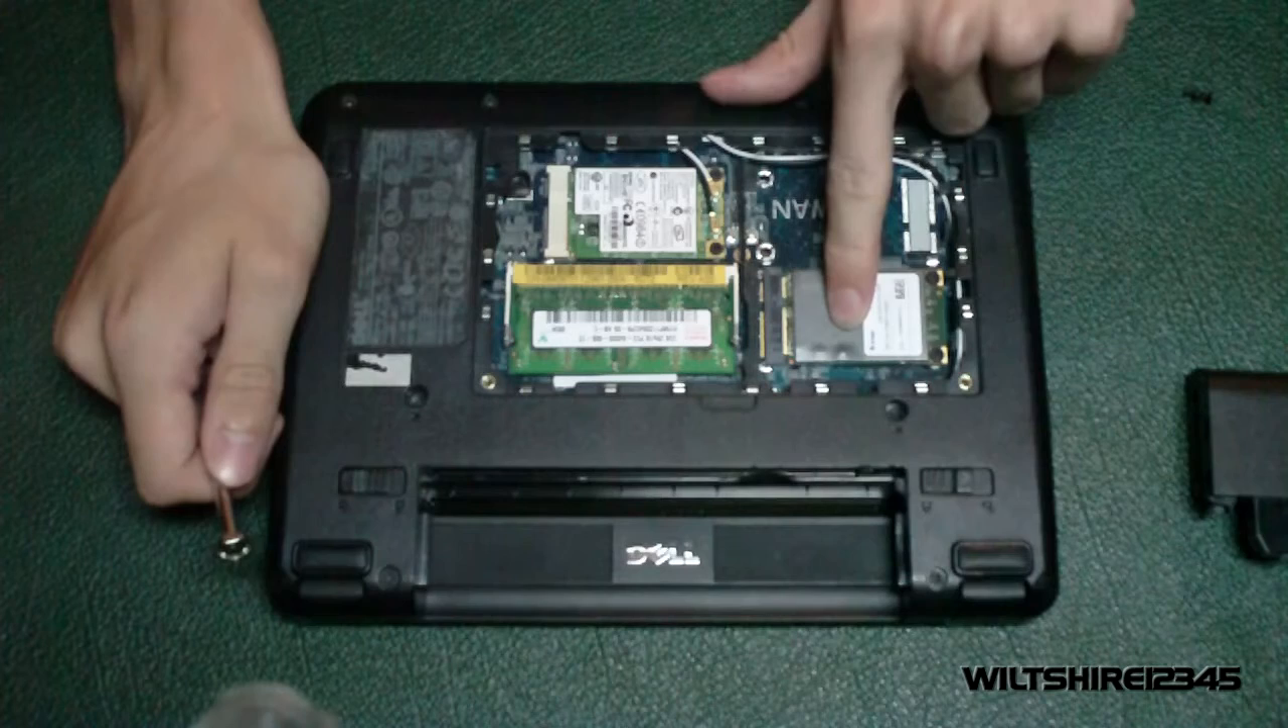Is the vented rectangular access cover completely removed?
Yes.